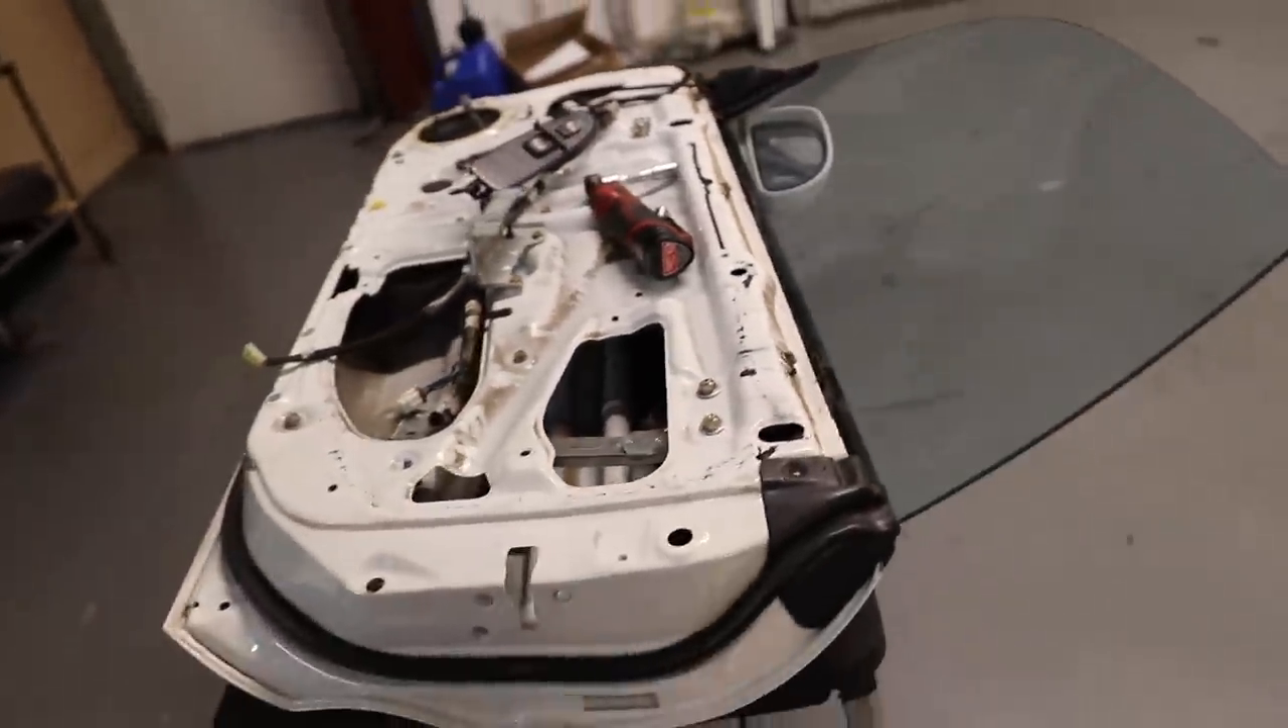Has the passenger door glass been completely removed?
No.